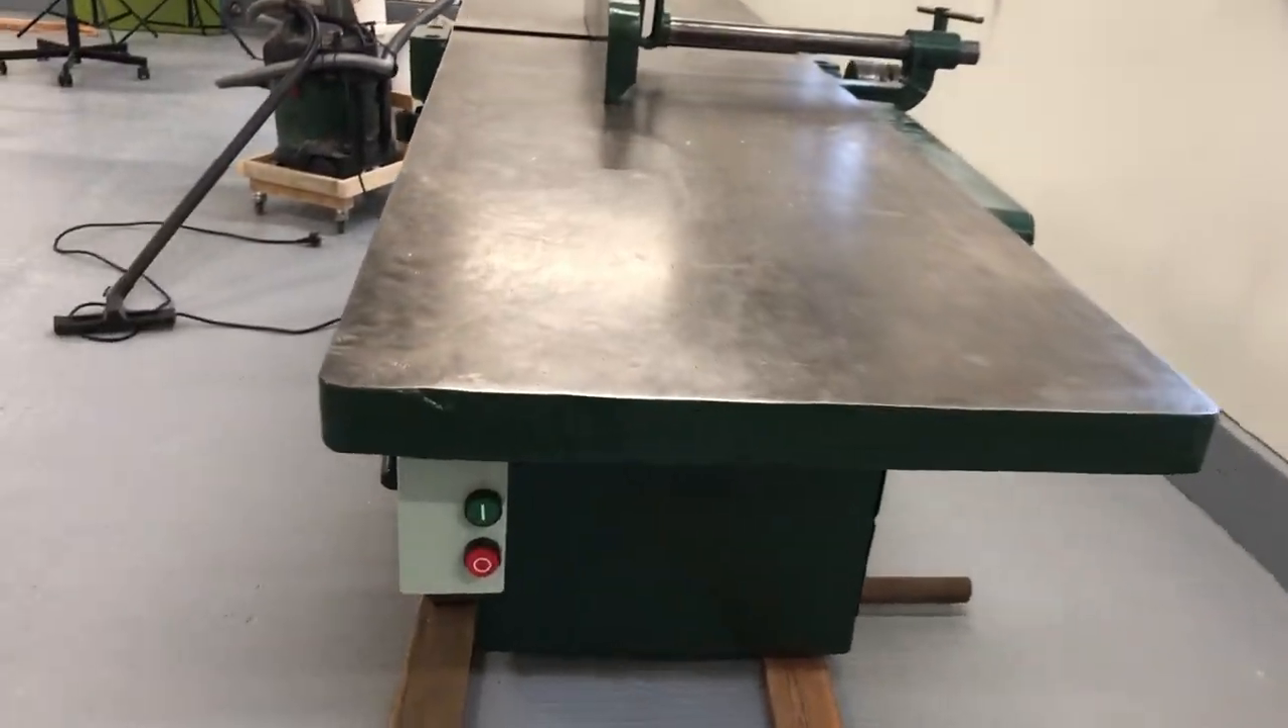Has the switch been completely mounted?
Yes.